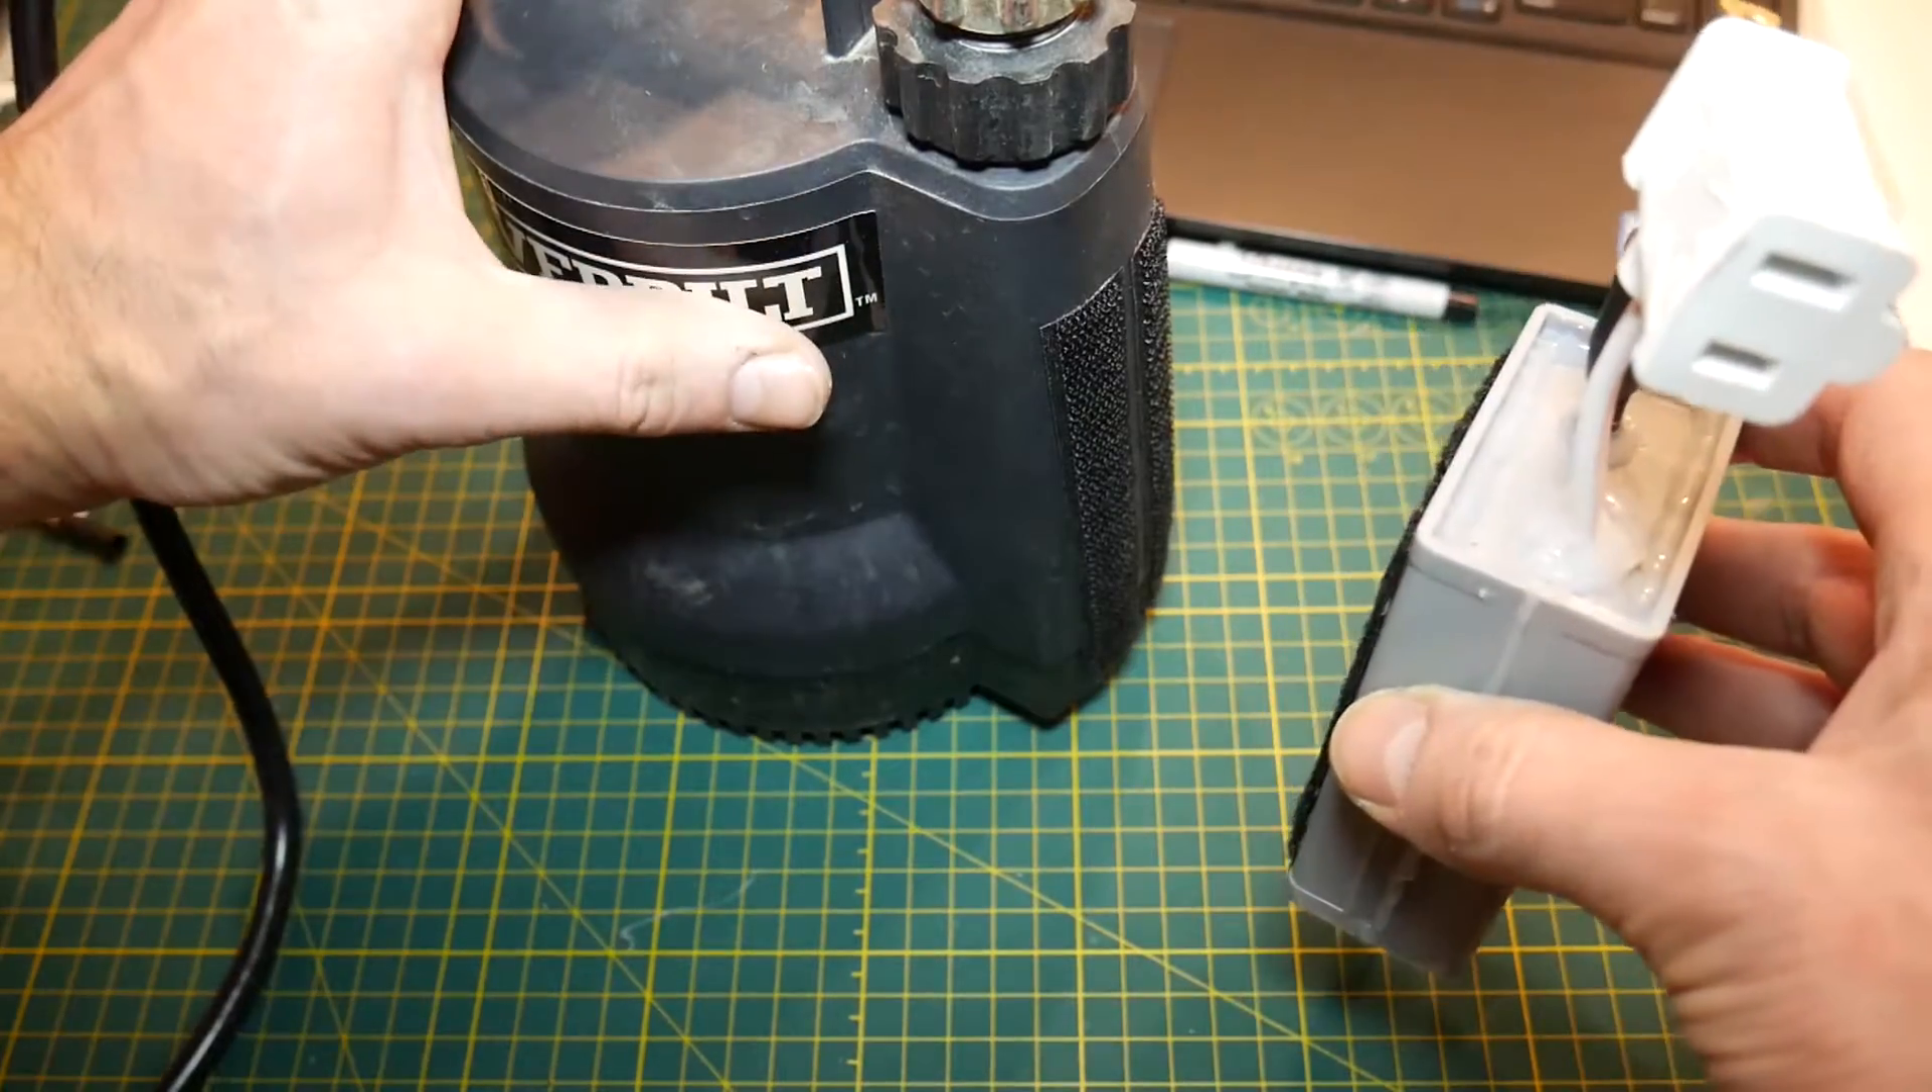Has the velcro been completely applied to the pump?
Yes.